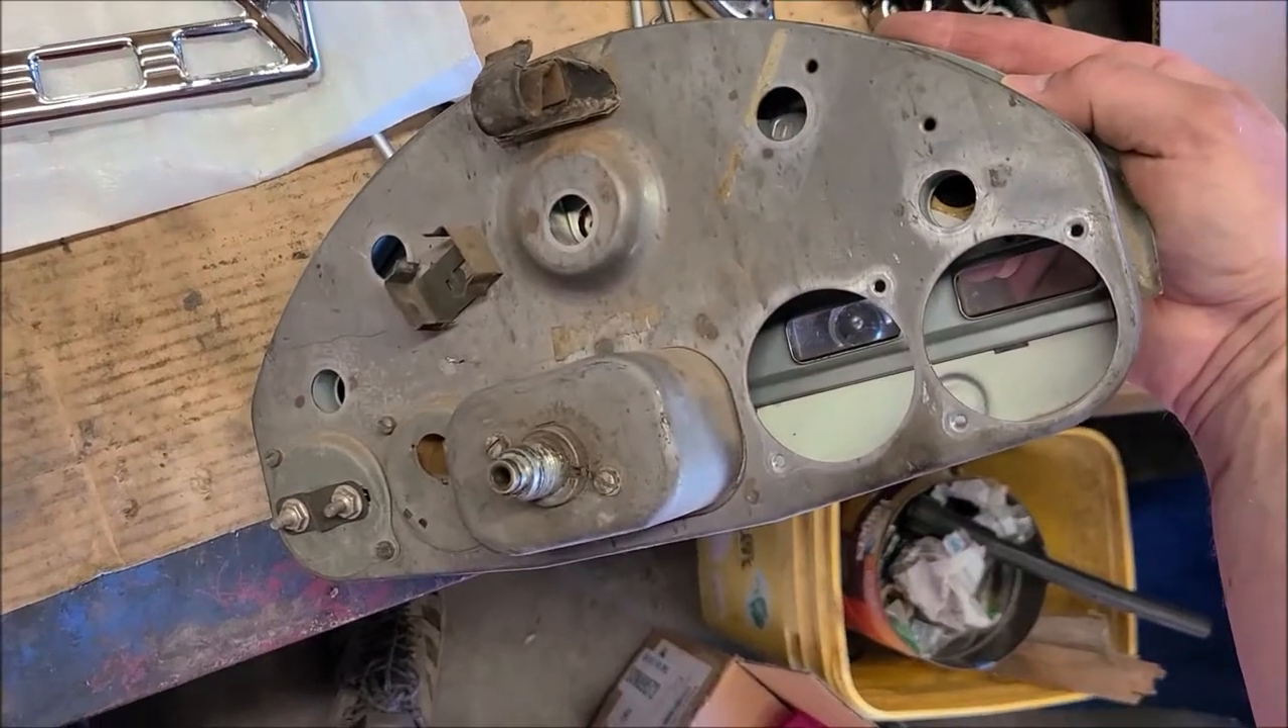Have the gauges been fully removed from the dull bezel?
No.